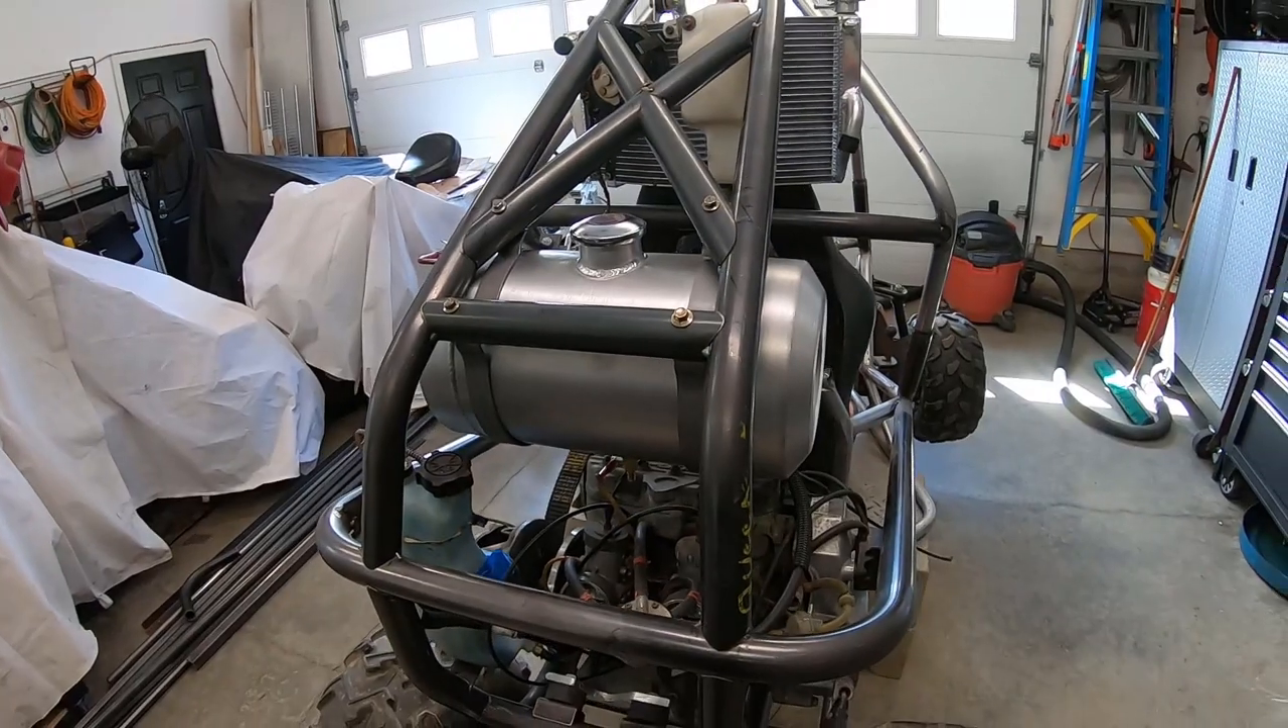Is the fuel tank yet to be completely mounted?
No.